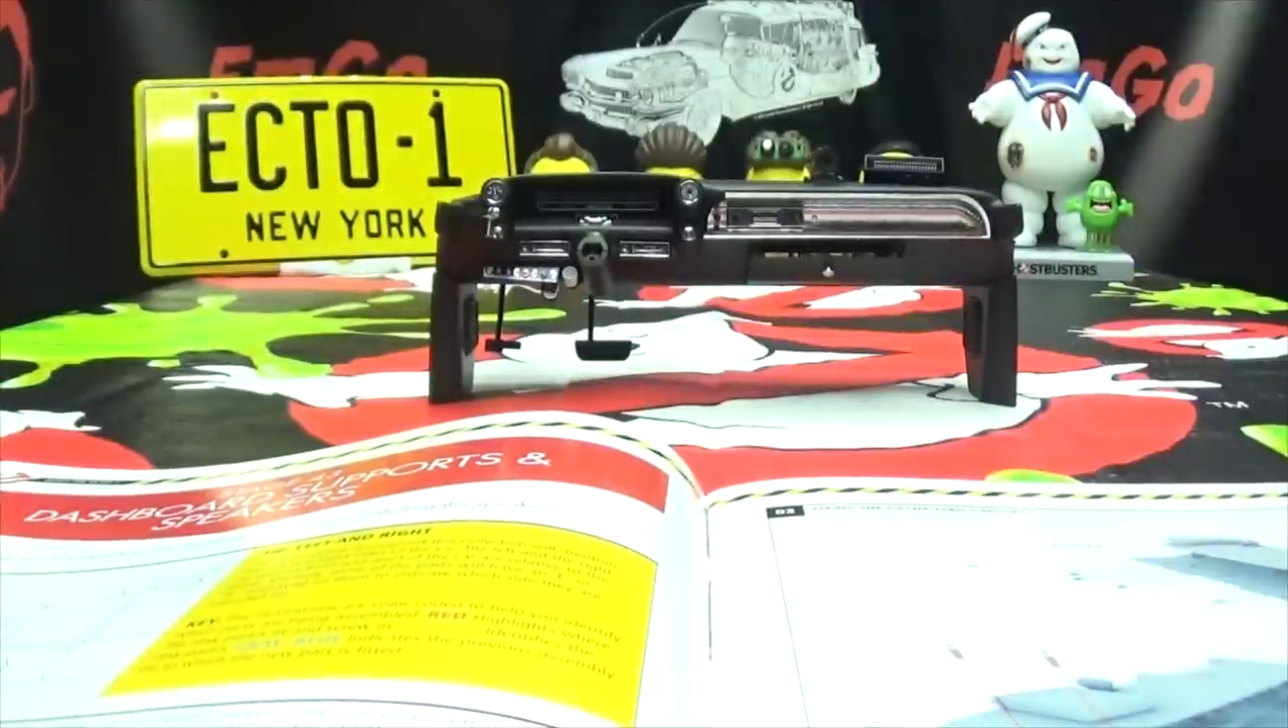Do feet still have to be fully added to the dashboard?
No.